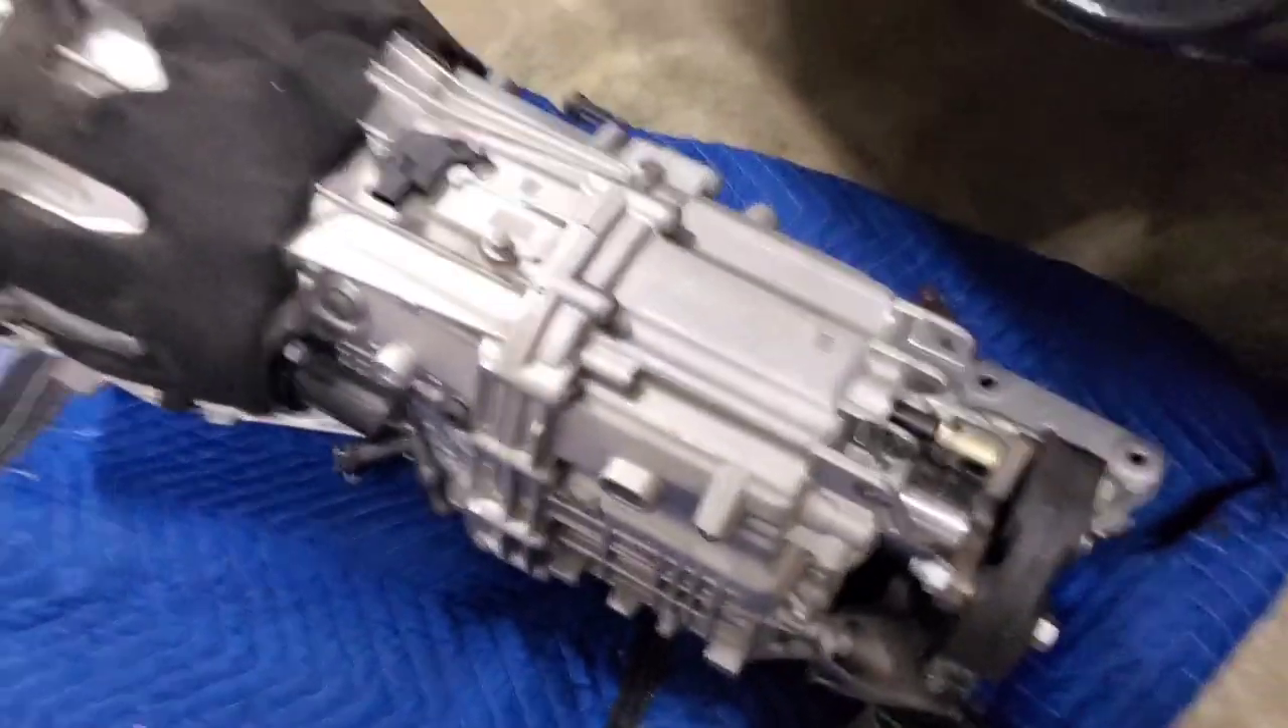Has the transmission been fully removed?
Yes.